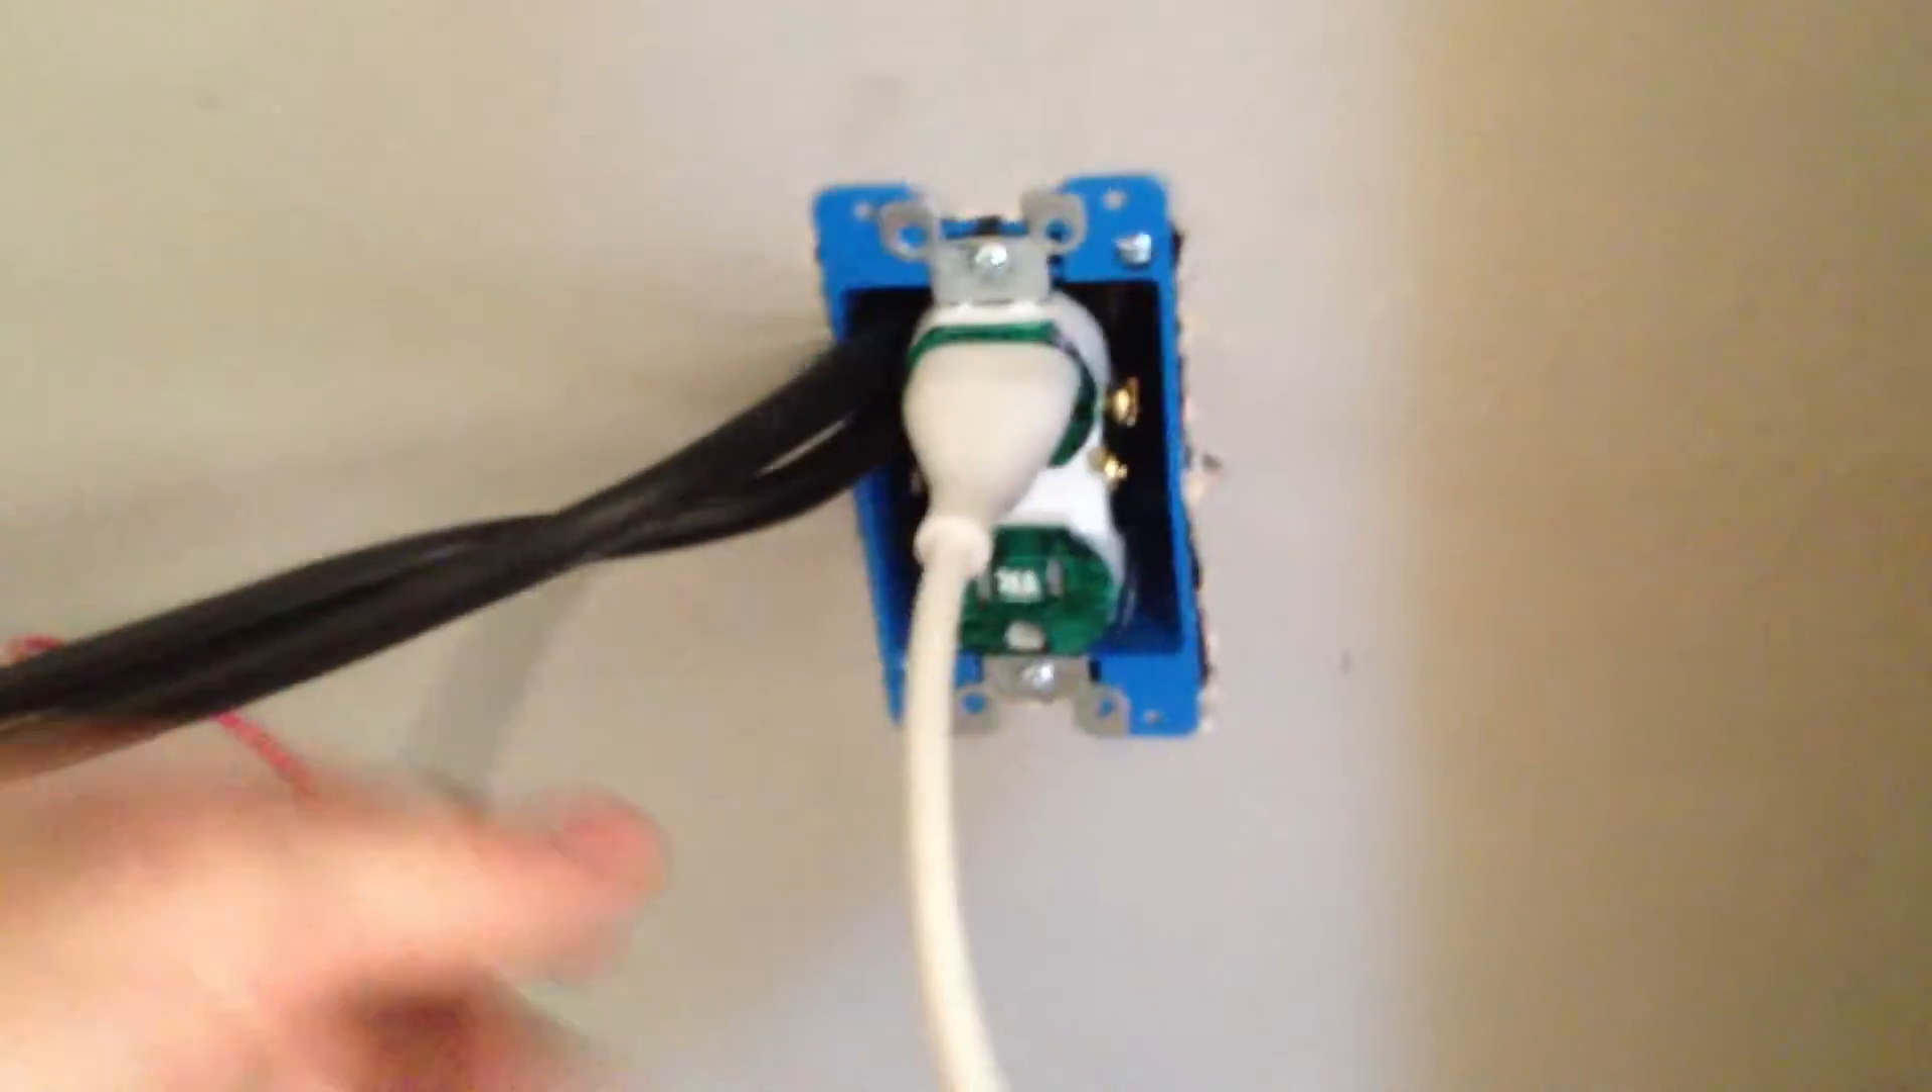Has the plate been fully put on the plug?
No.